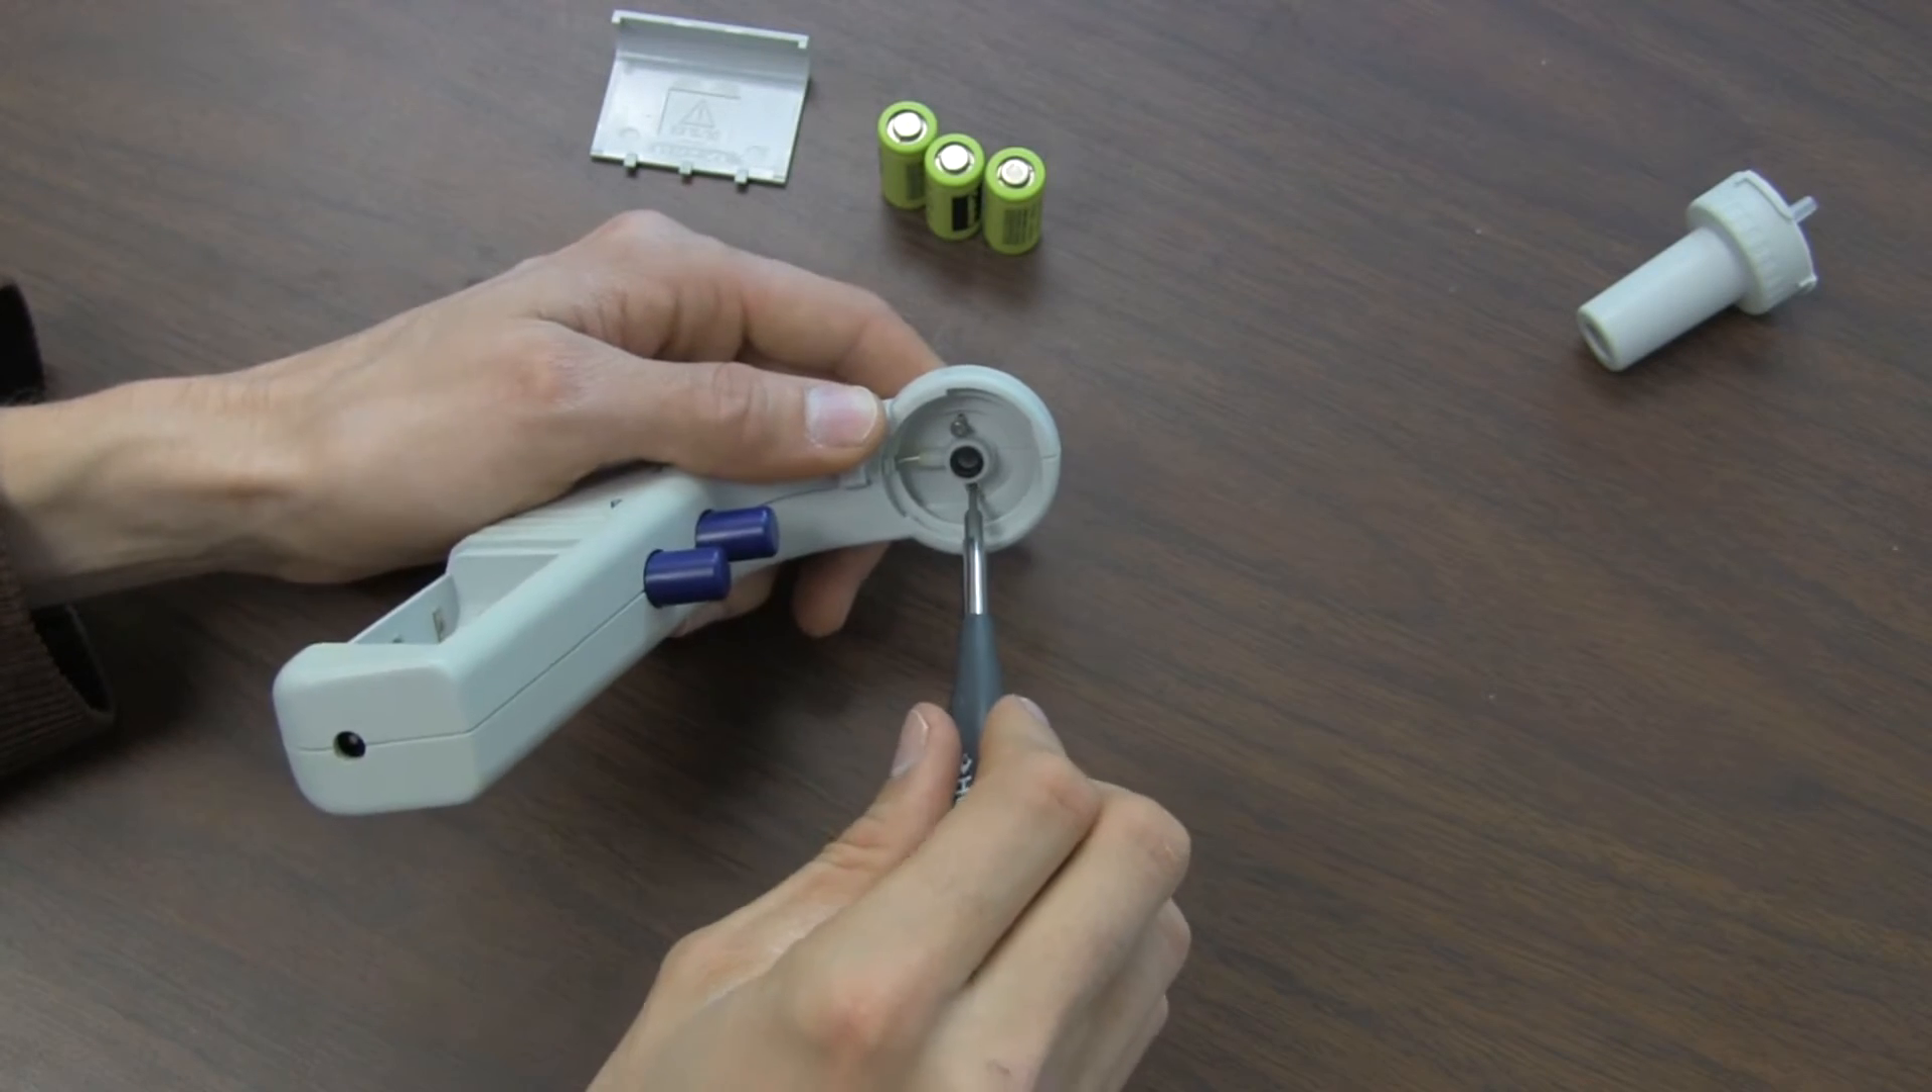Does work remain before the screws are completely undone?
Yes.